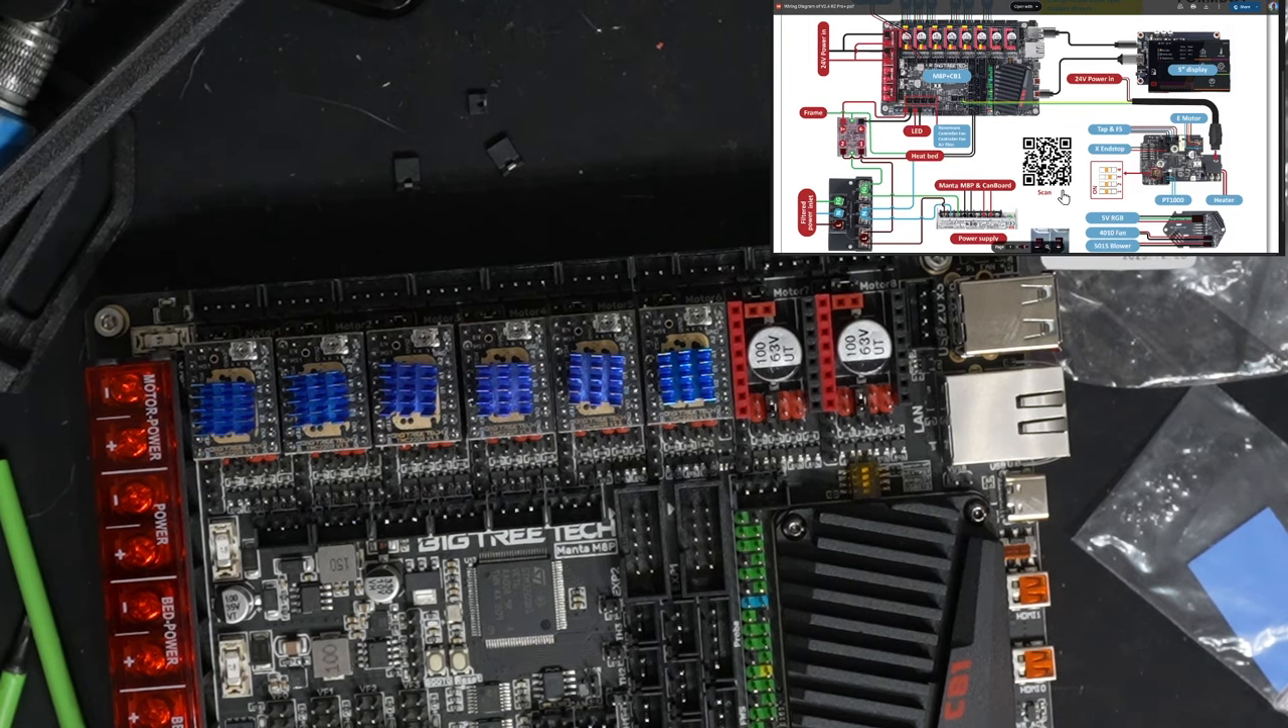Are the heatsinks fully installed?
Yes.